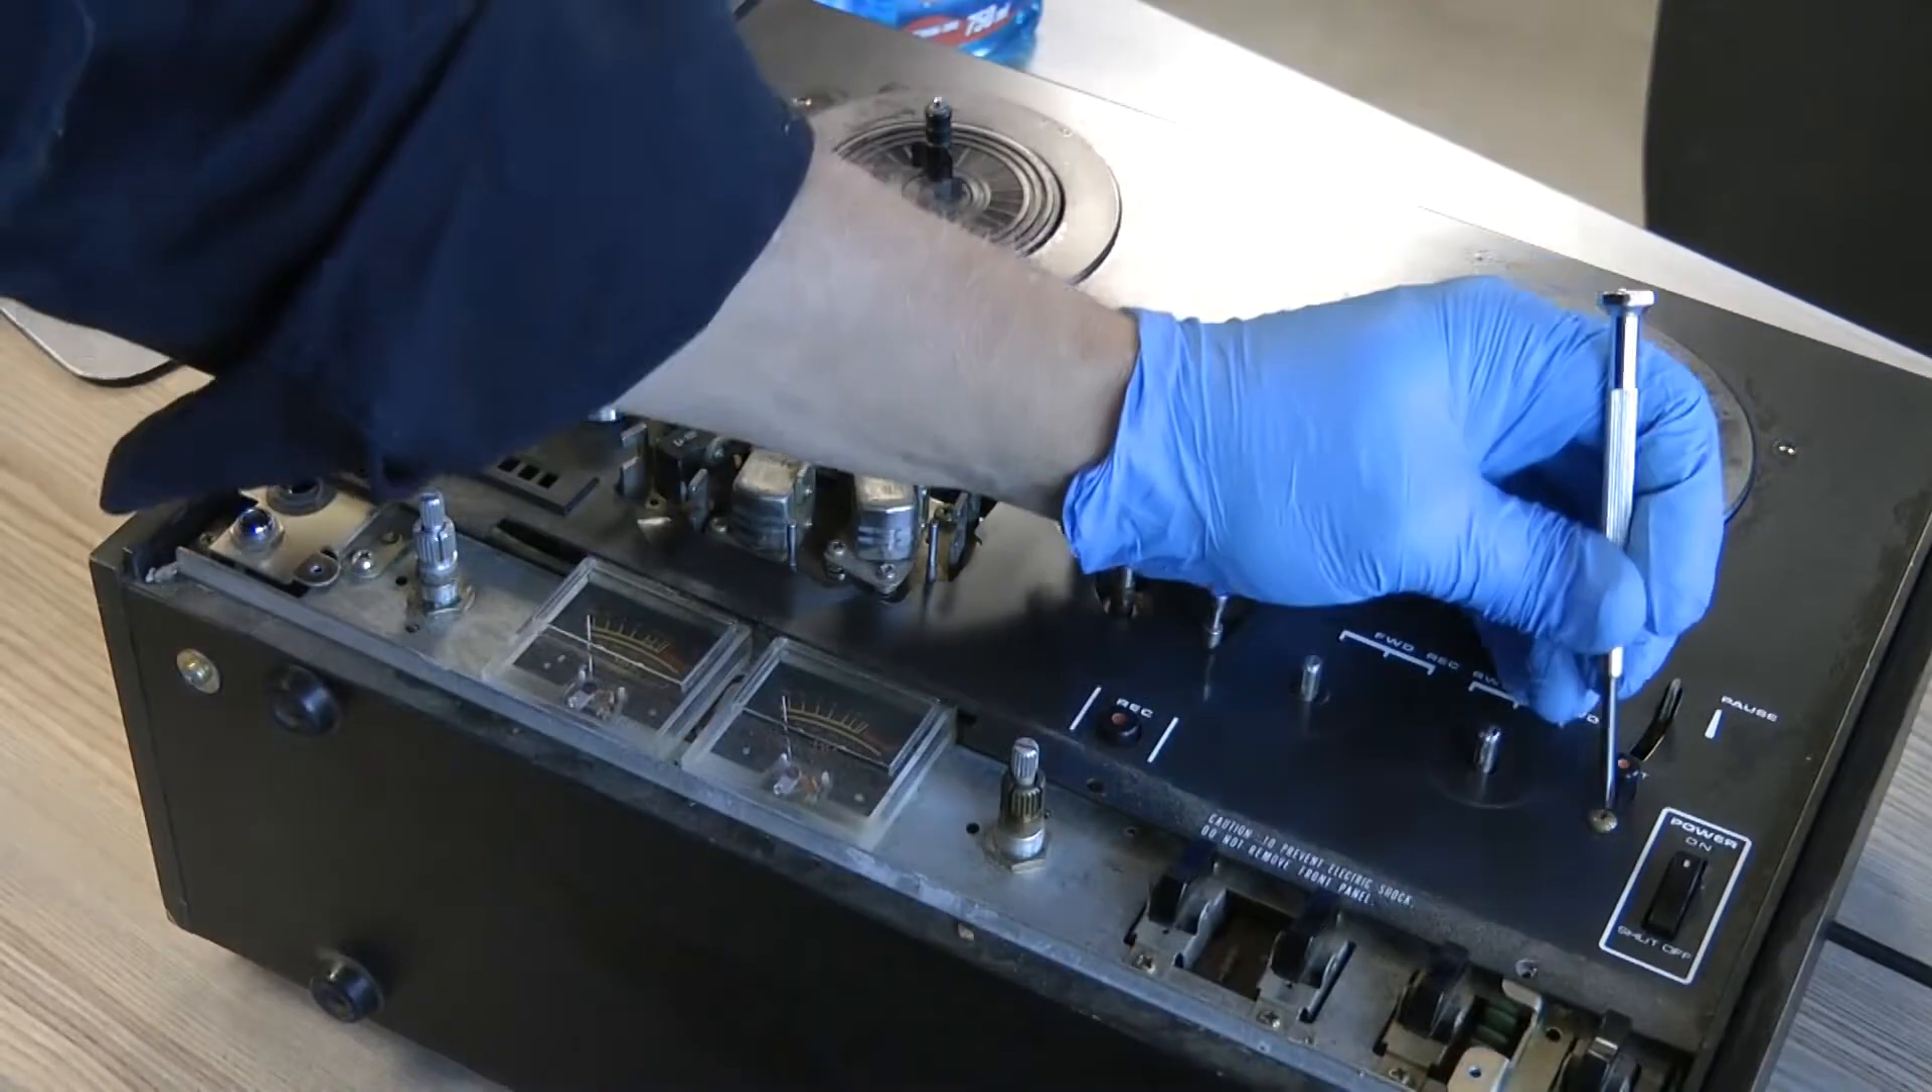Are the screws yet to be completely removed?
Yes.